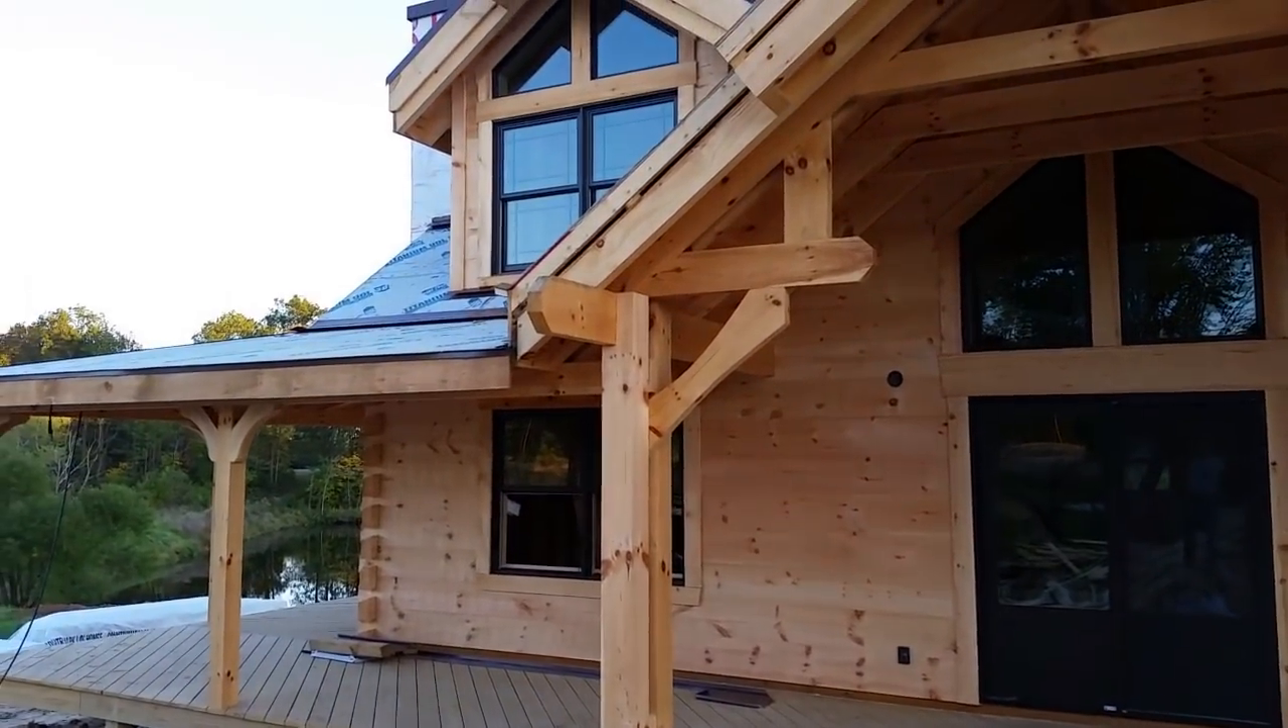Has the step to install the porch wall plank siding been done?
Yes.